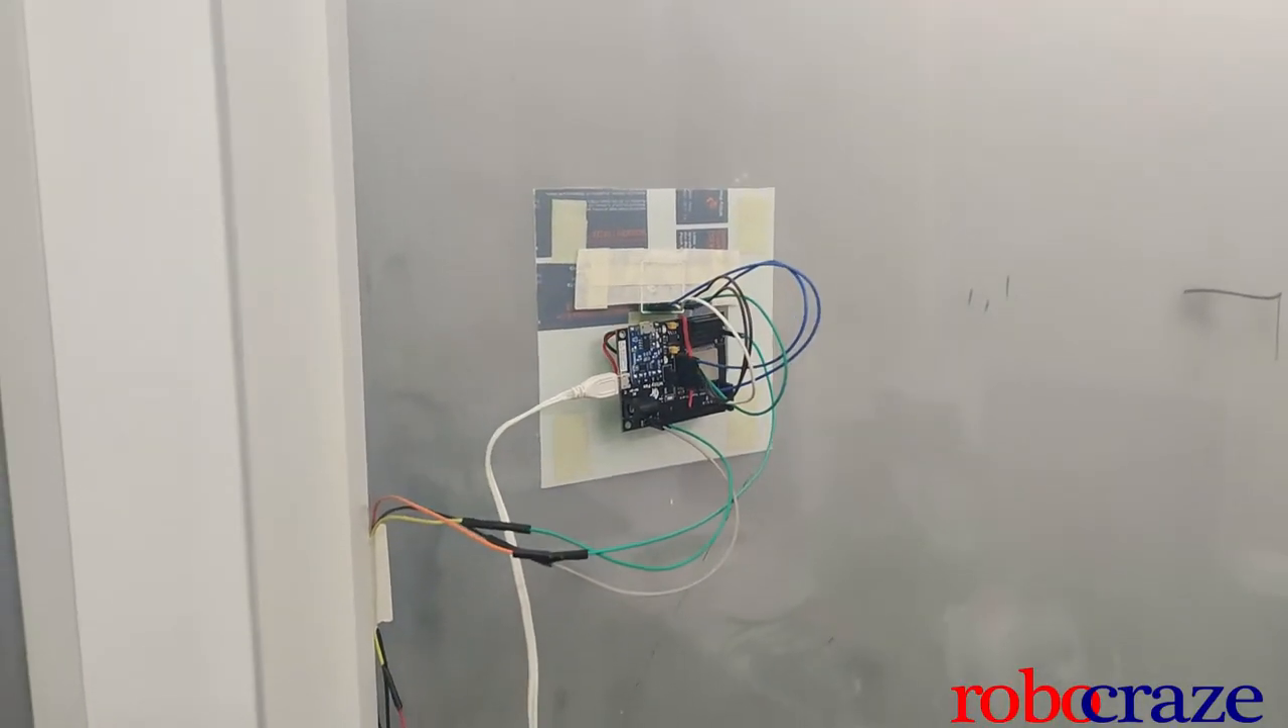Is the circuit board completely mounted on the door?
Yes.